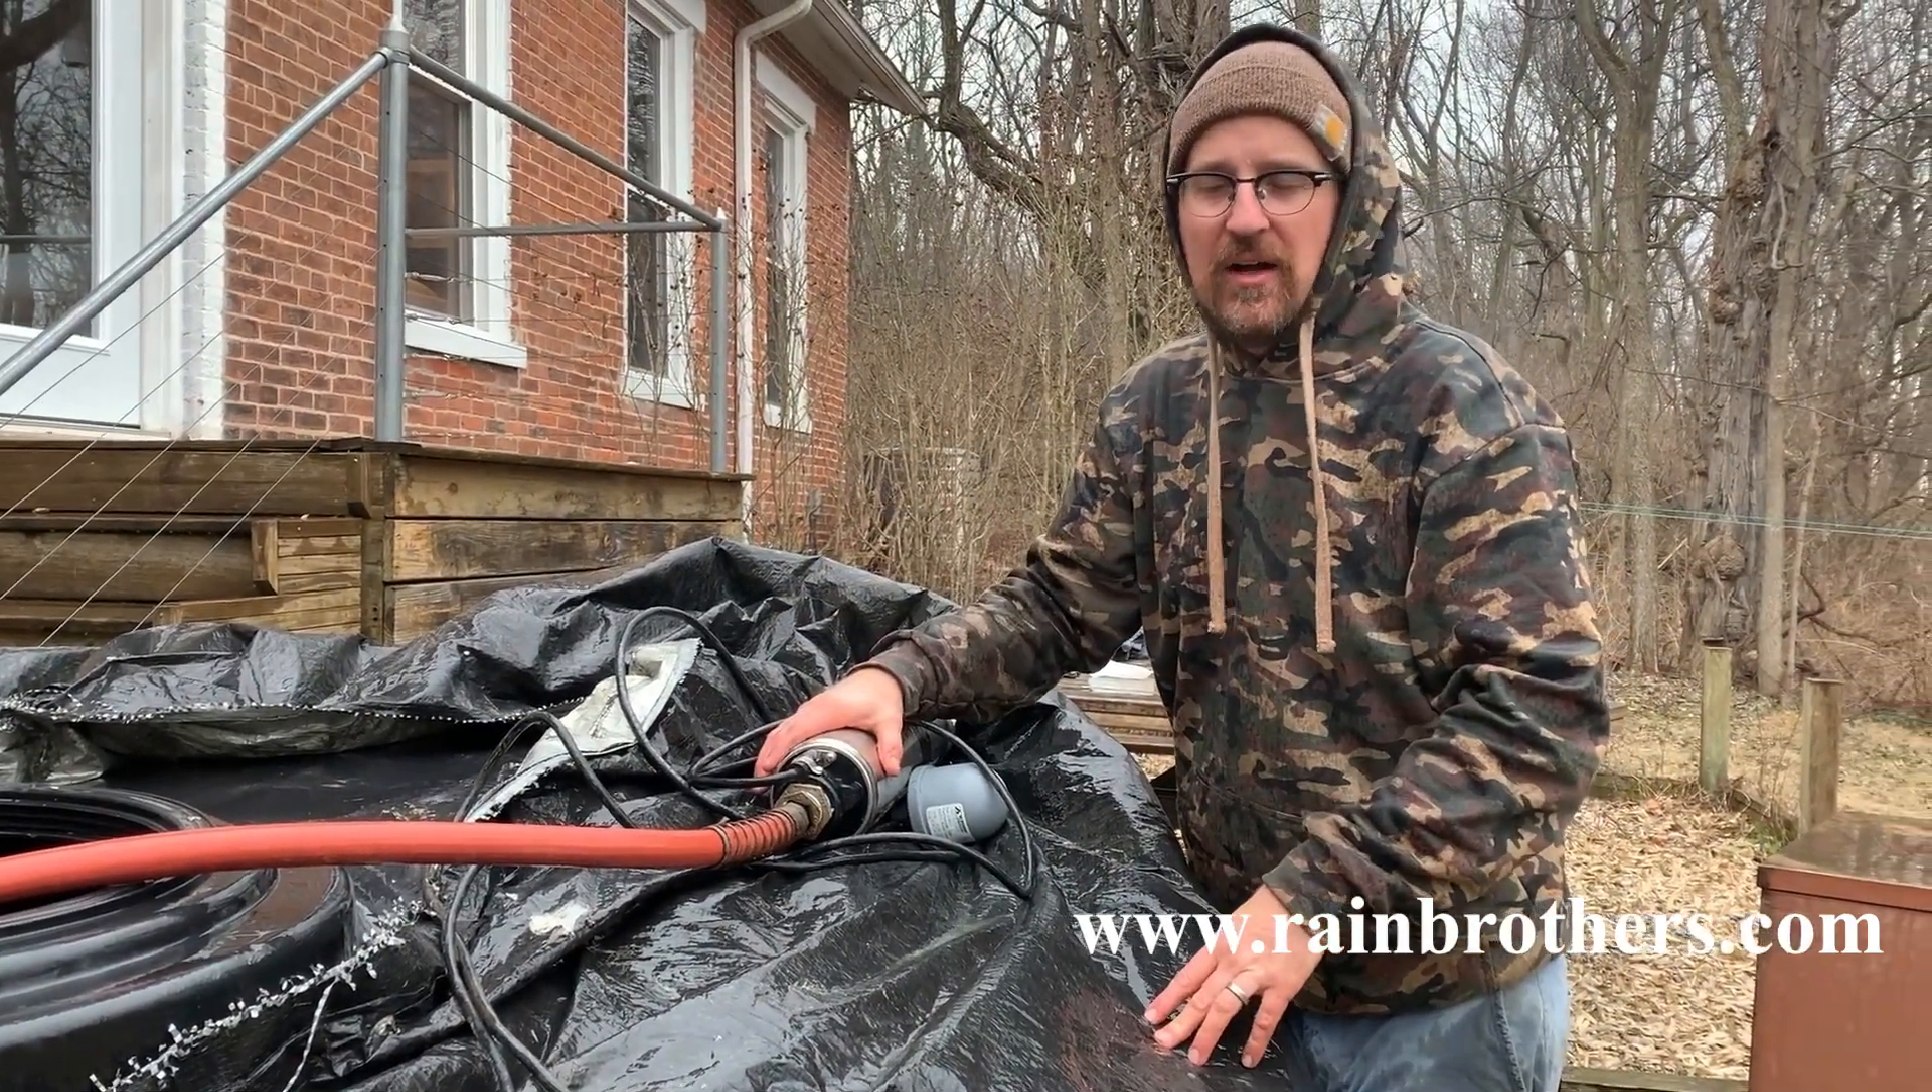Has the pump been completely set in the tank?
No.